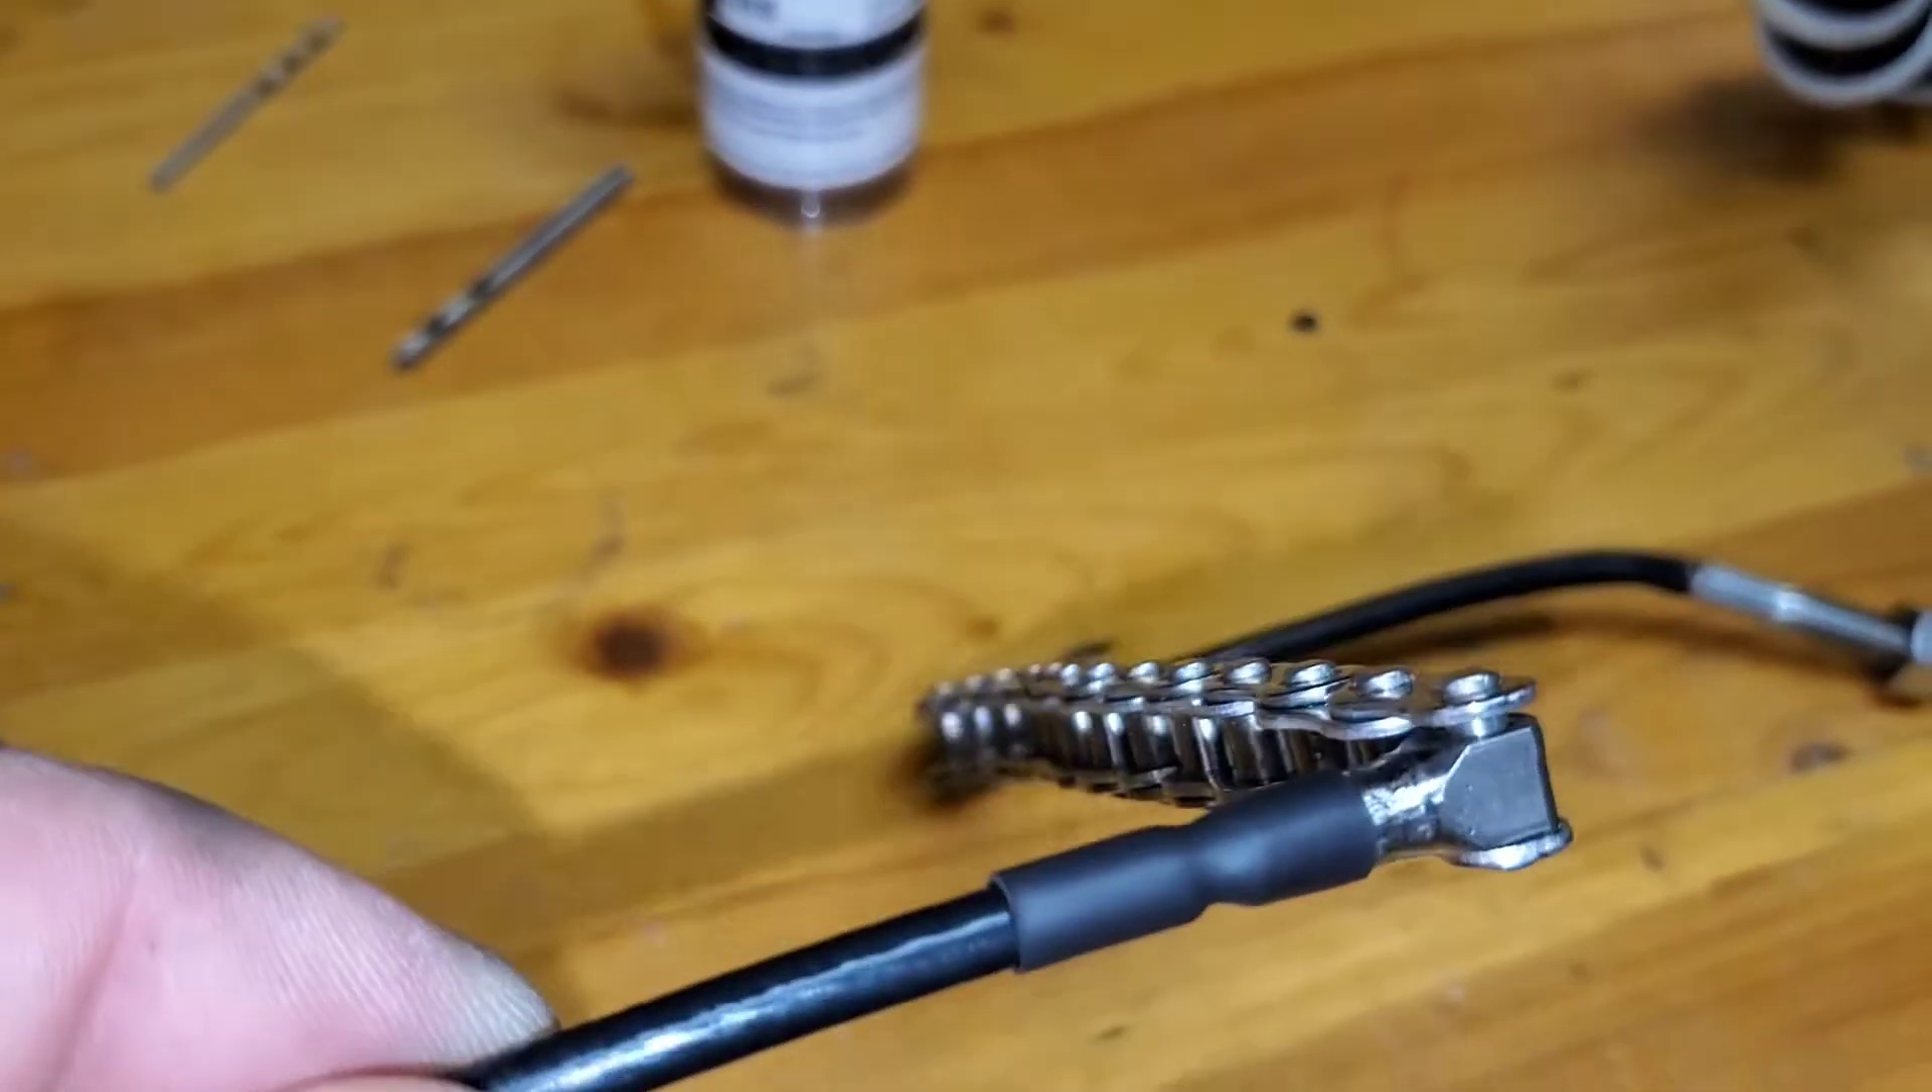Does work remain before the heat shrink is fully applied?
No.